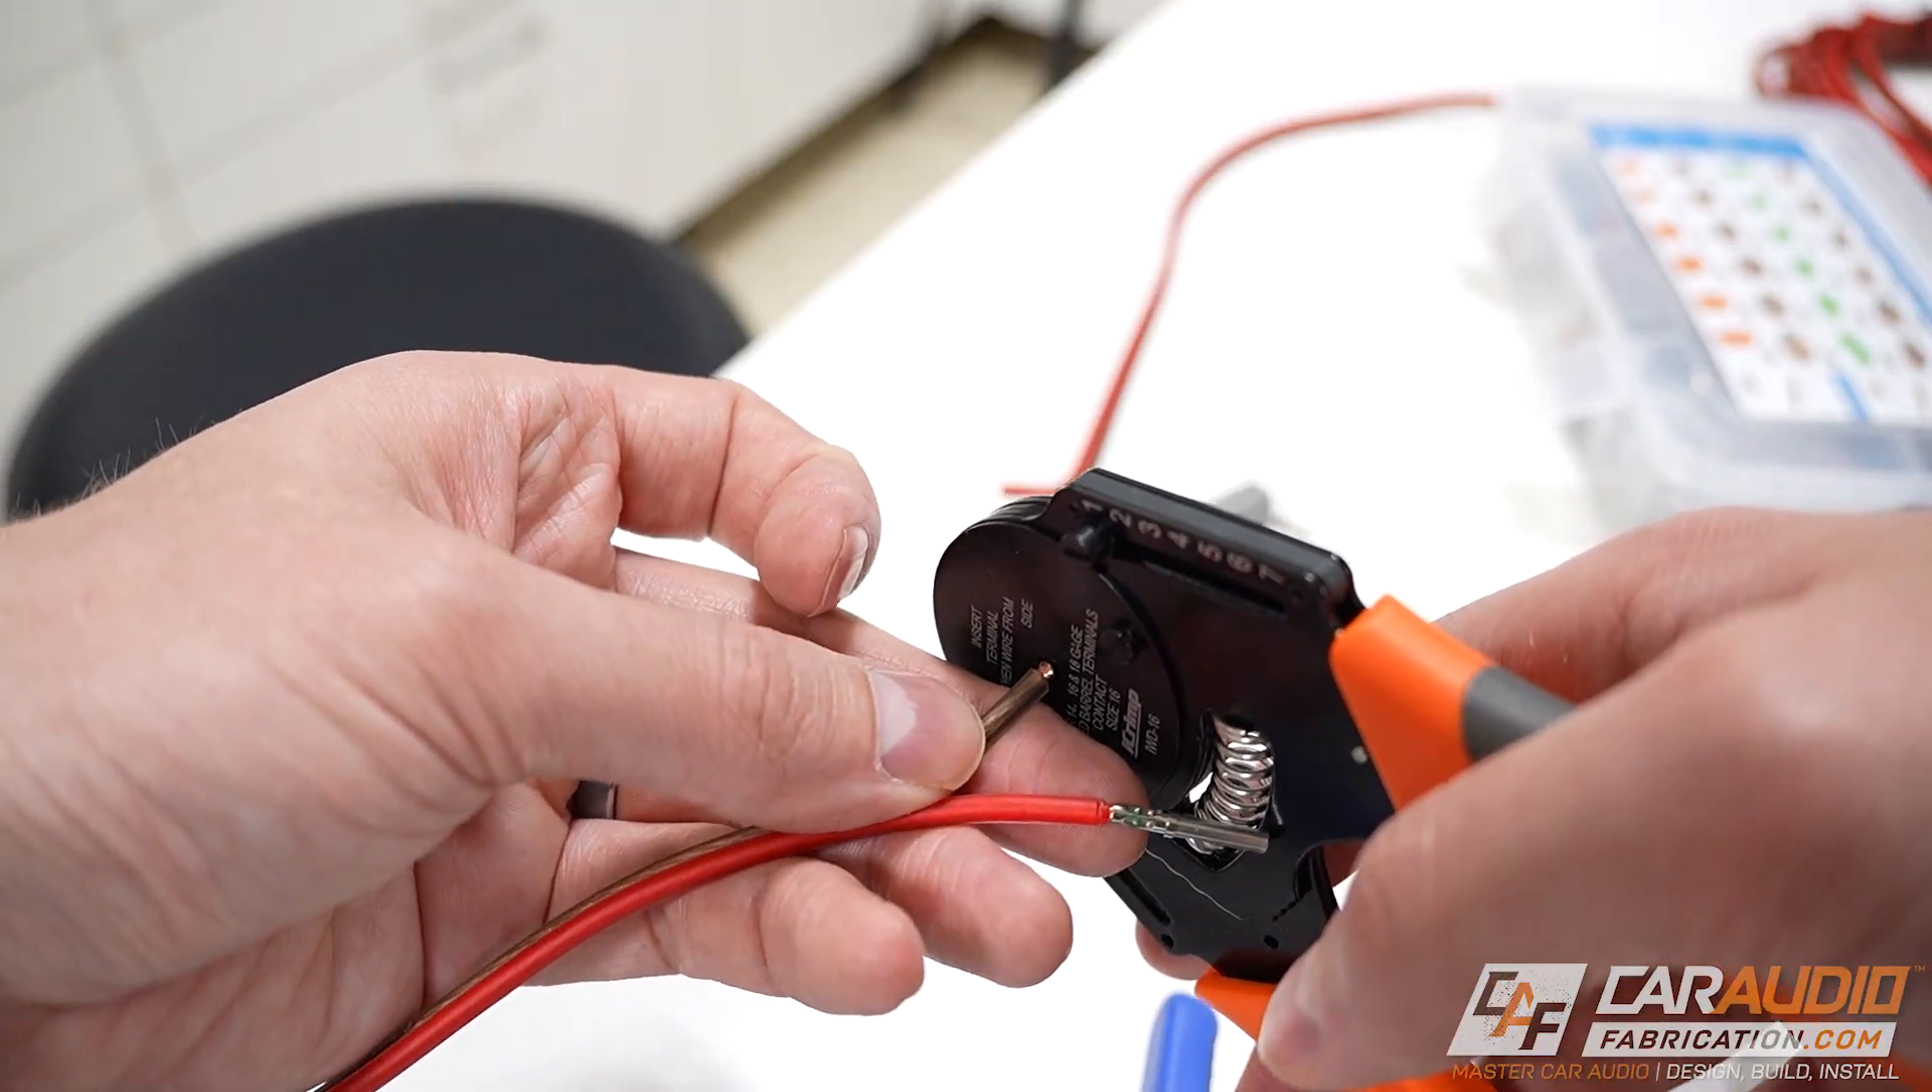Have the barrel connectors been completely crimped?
No.